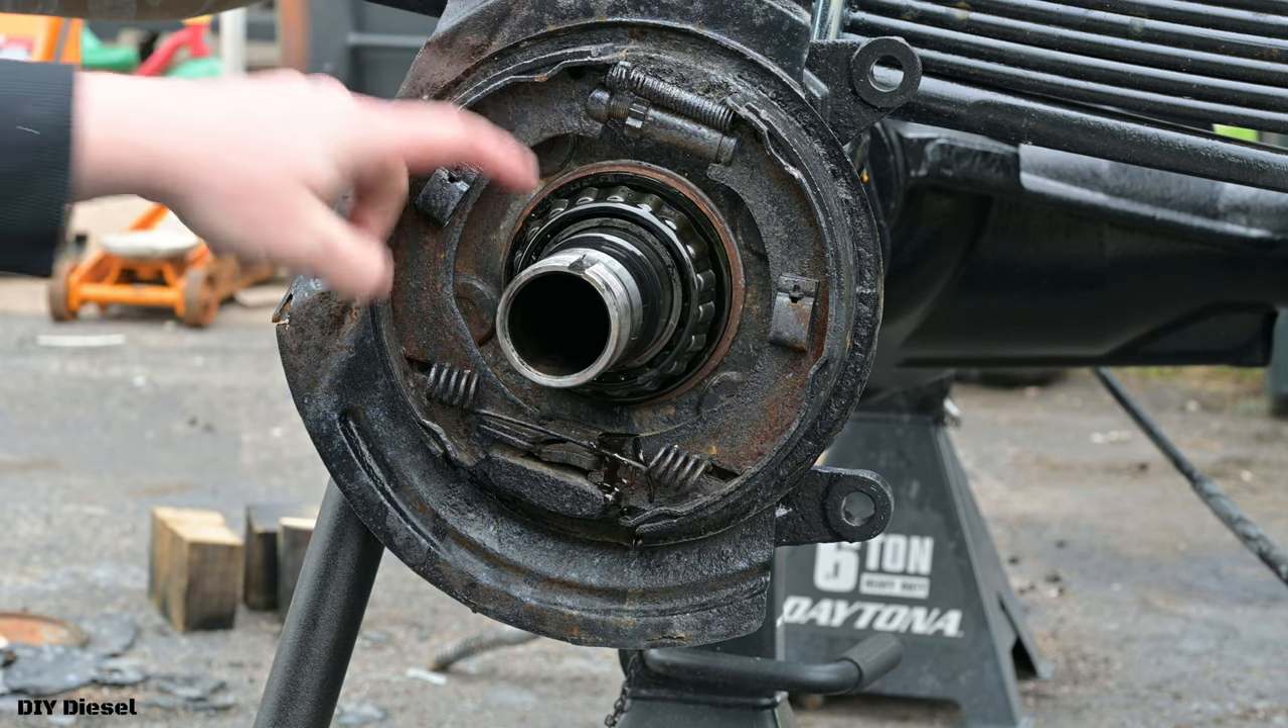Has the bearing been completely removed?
No.